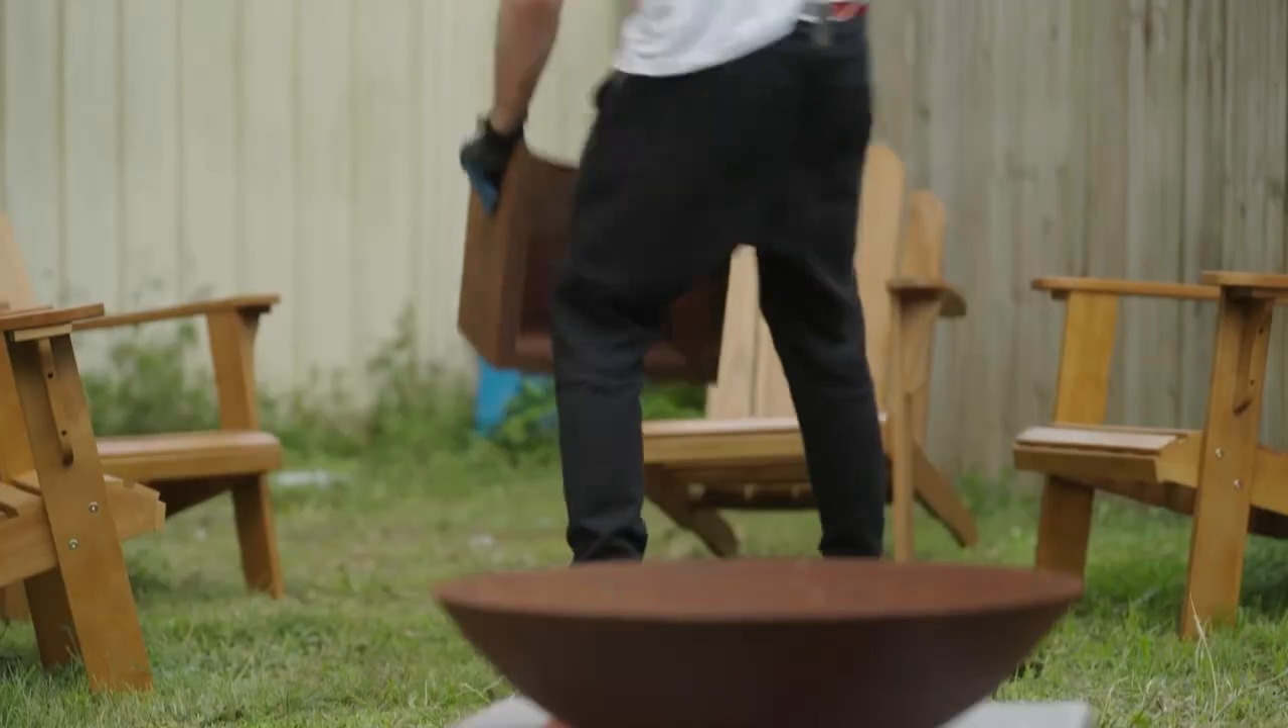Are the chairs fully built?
Yes.